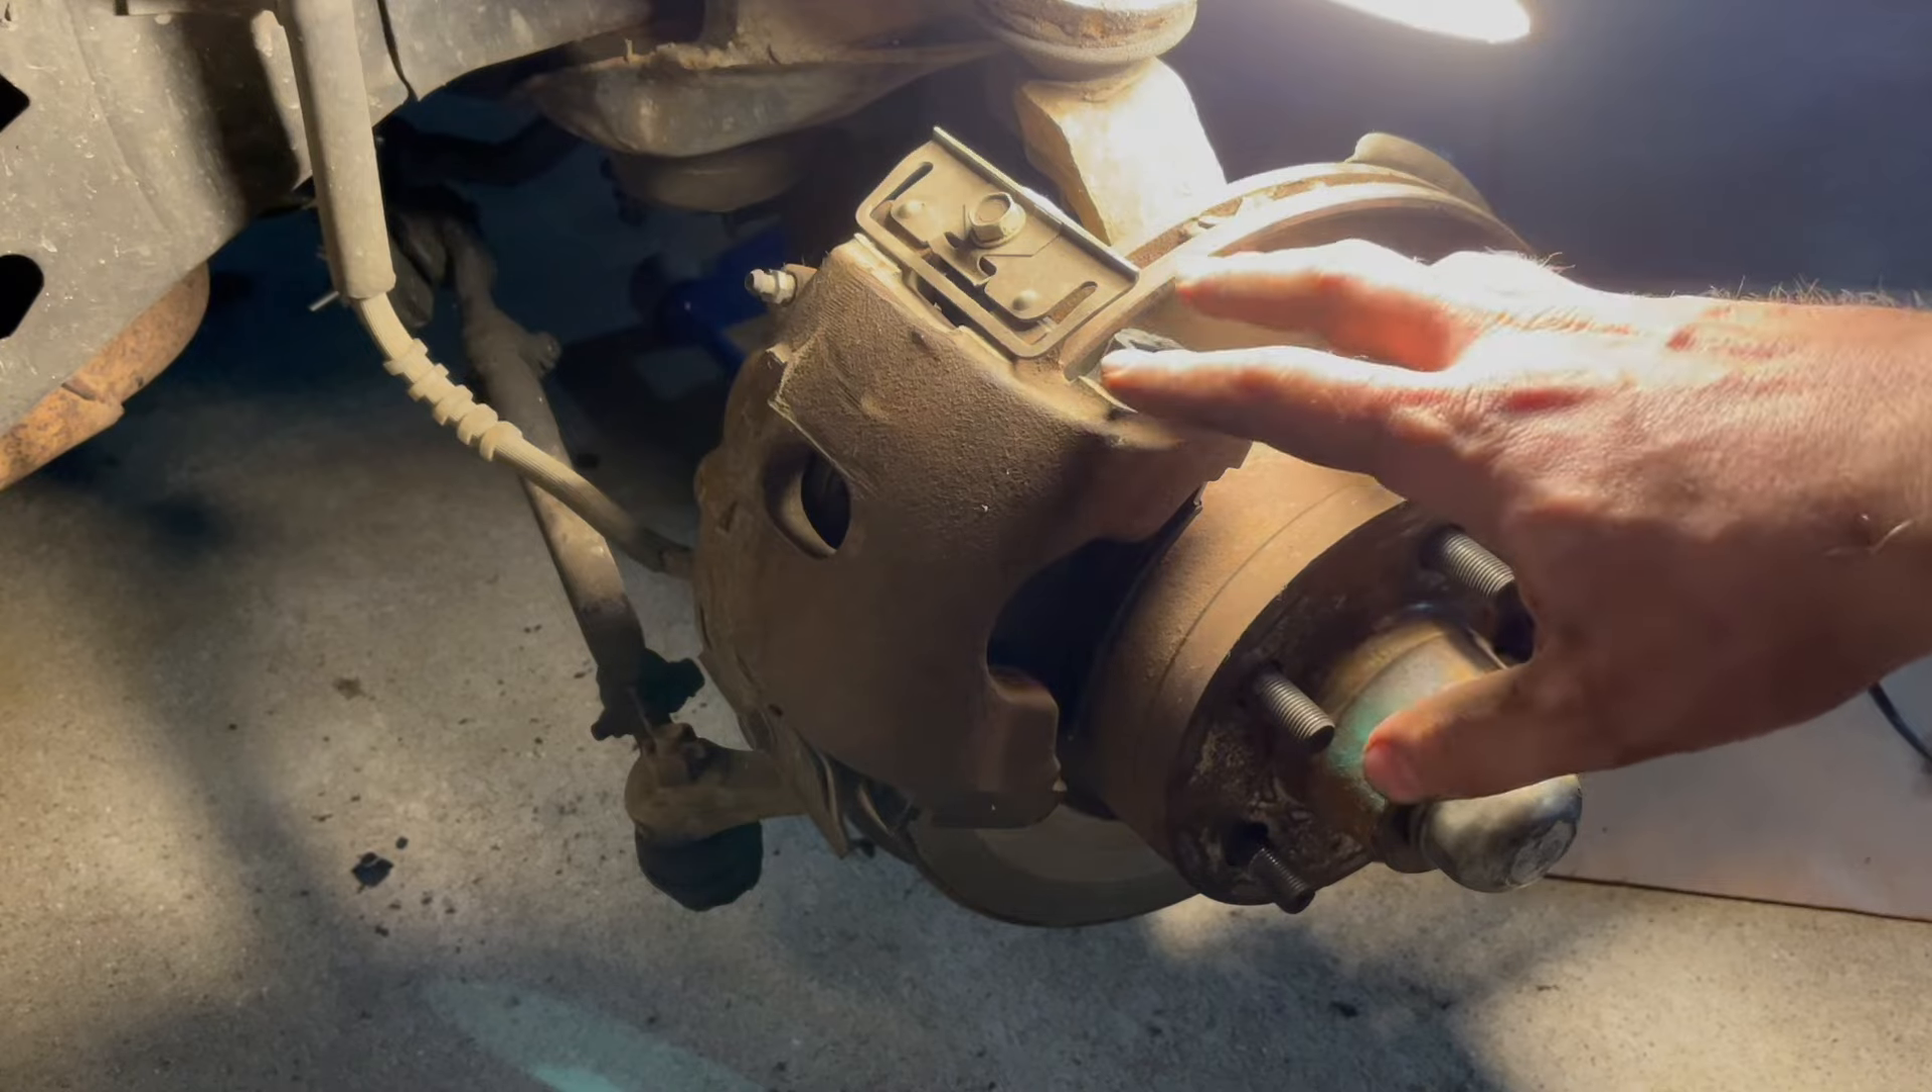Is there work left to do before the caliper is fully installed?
No.